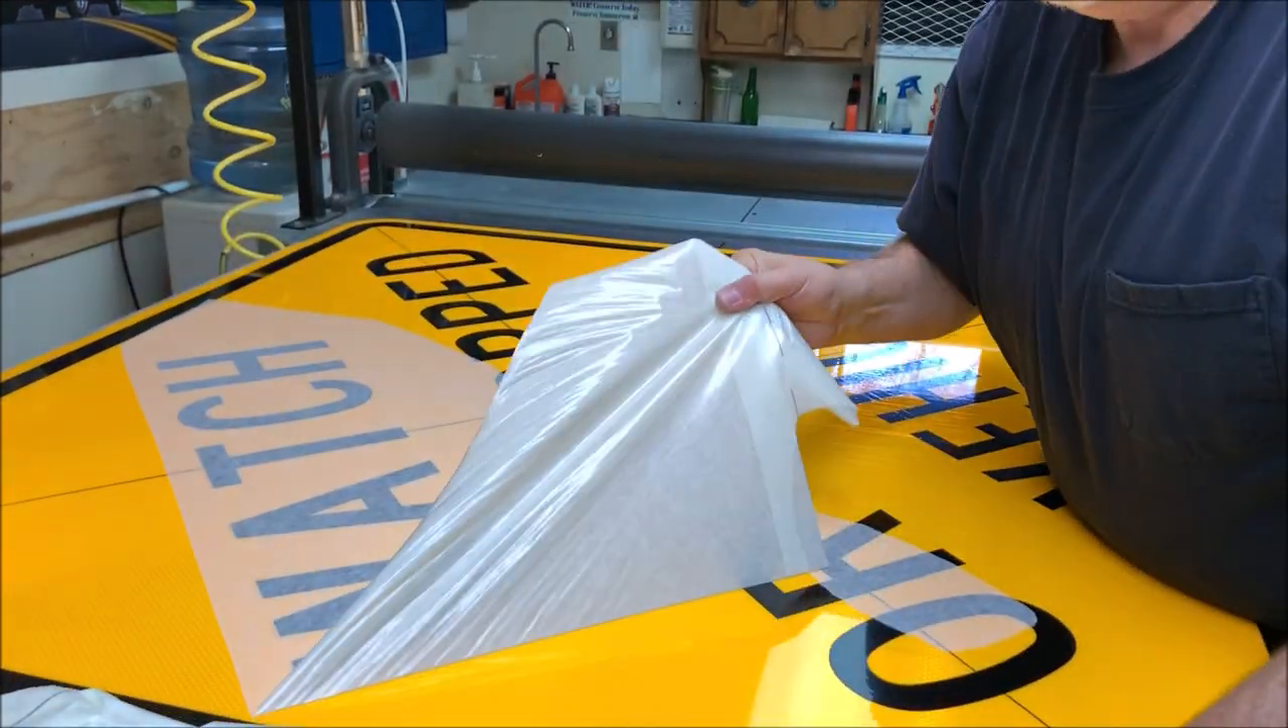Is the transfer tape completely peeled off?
No.